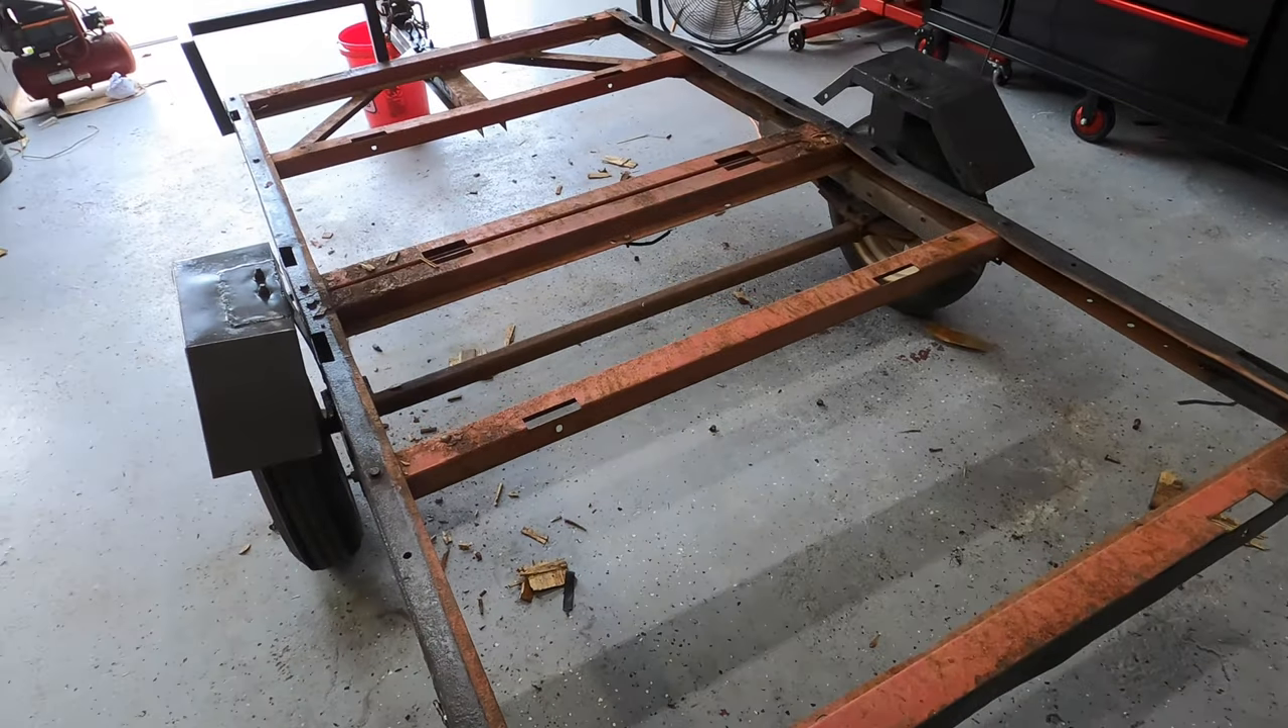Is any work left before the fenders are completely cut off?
Yes.